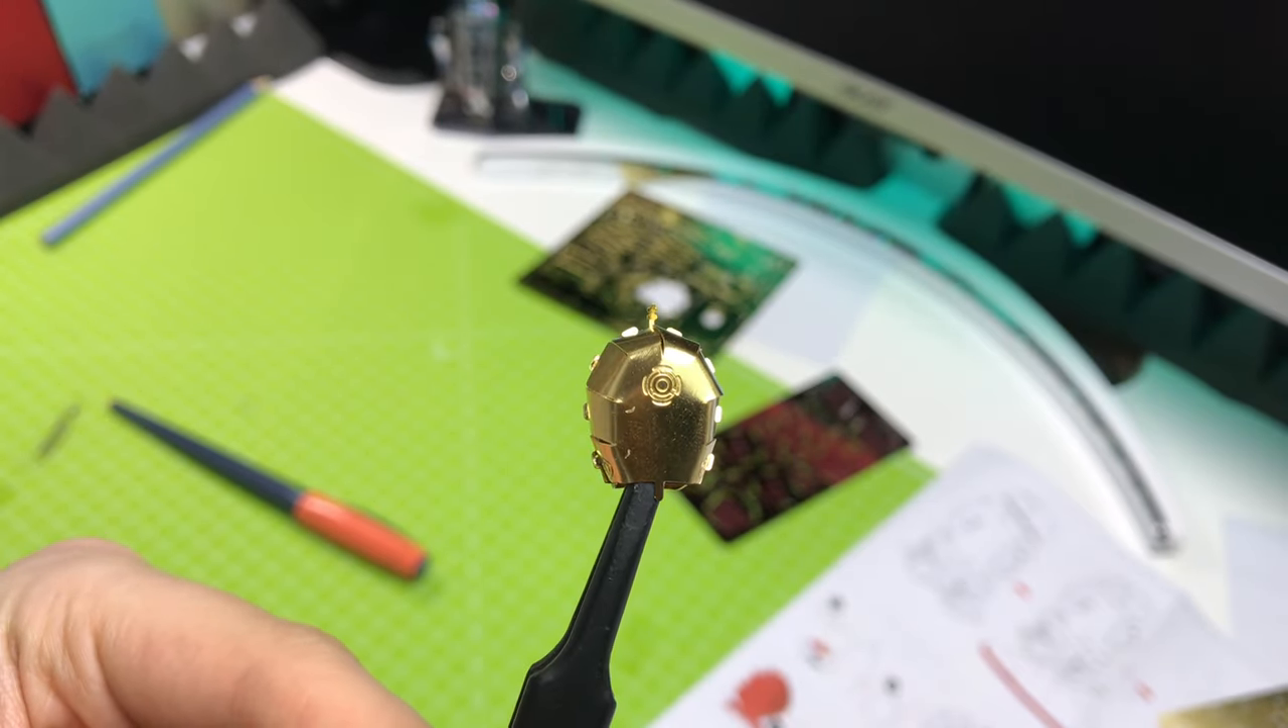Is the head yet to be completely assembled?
No.